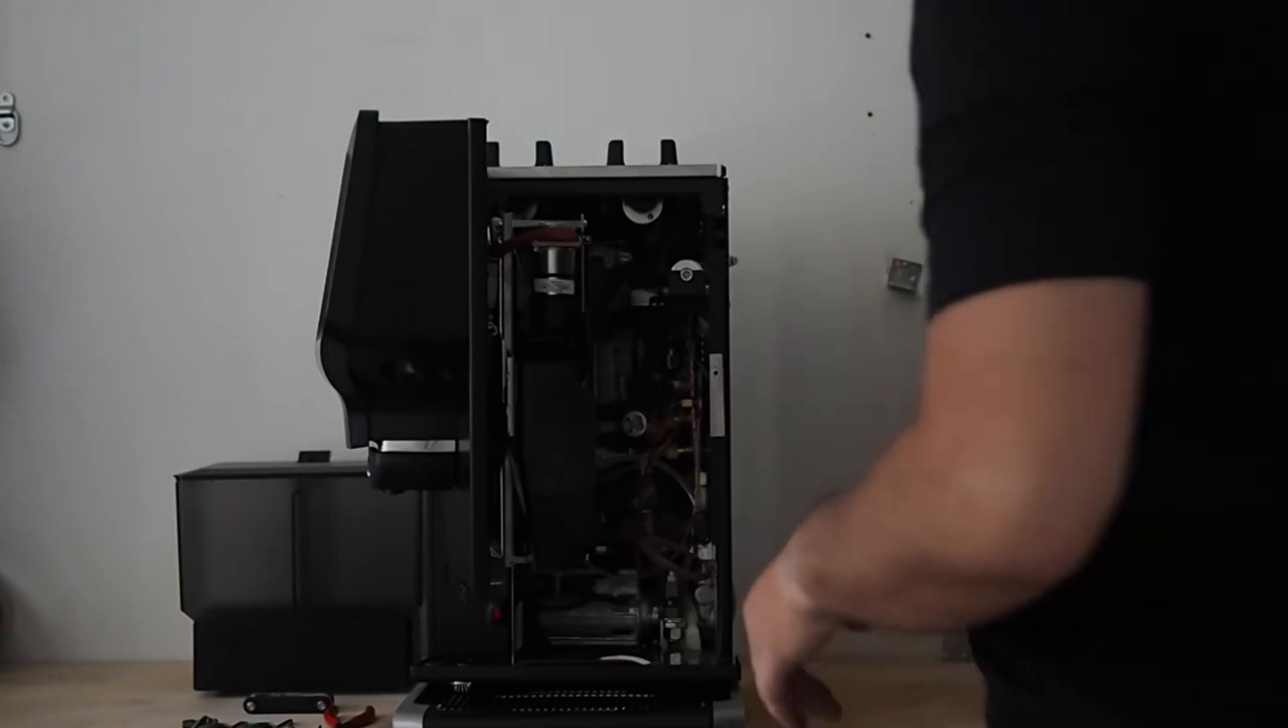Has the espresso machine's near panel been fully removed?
Yes.